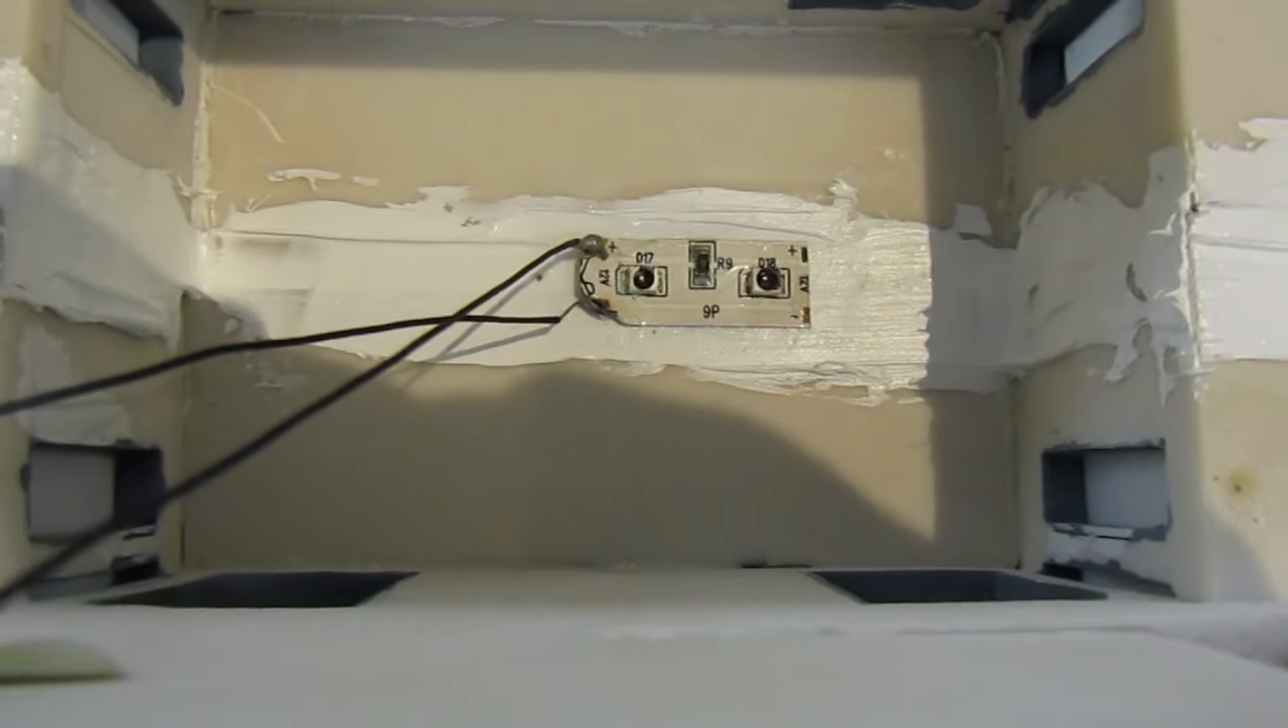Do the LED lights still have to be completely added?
No.